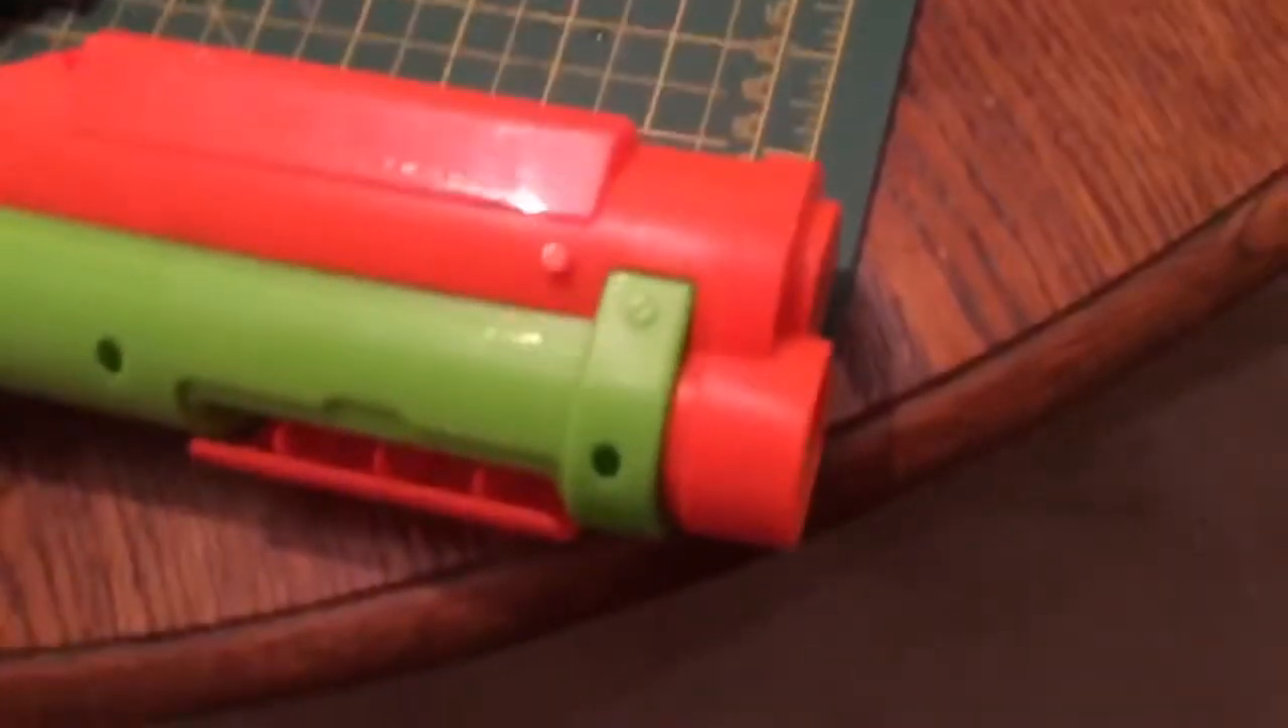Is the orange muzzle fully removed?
No.